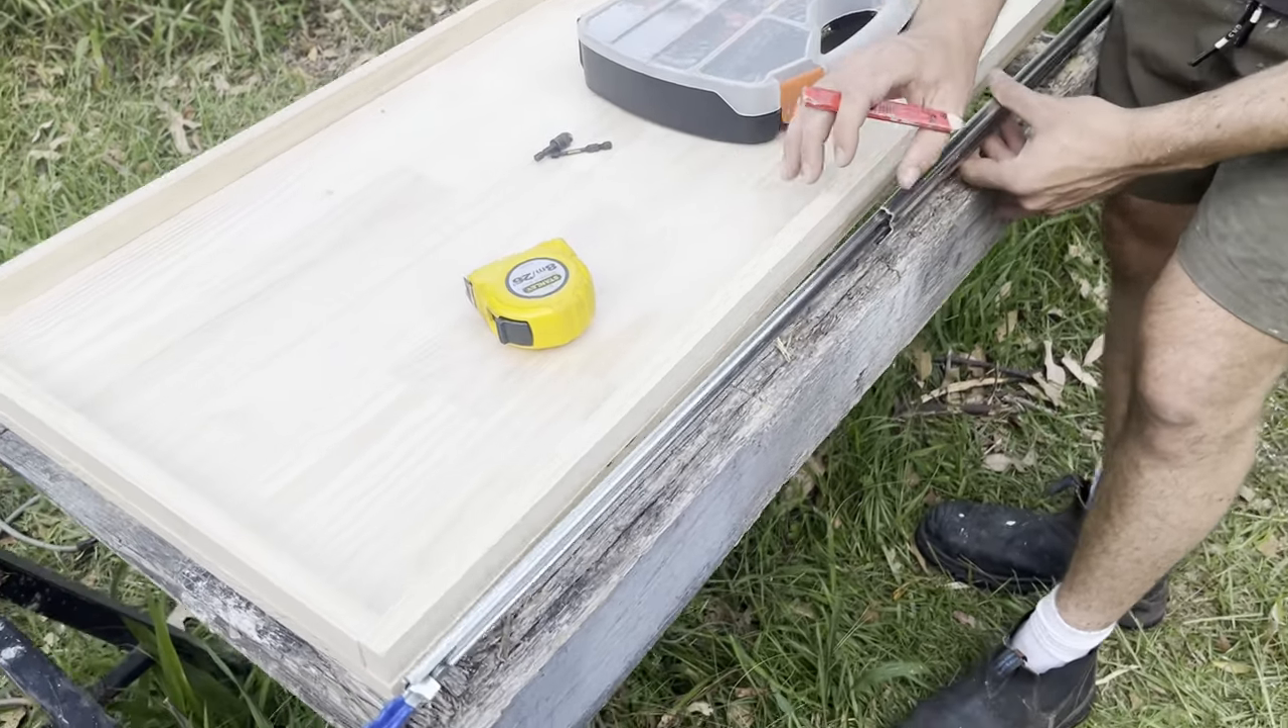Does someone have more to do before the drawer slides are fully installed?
Yes.